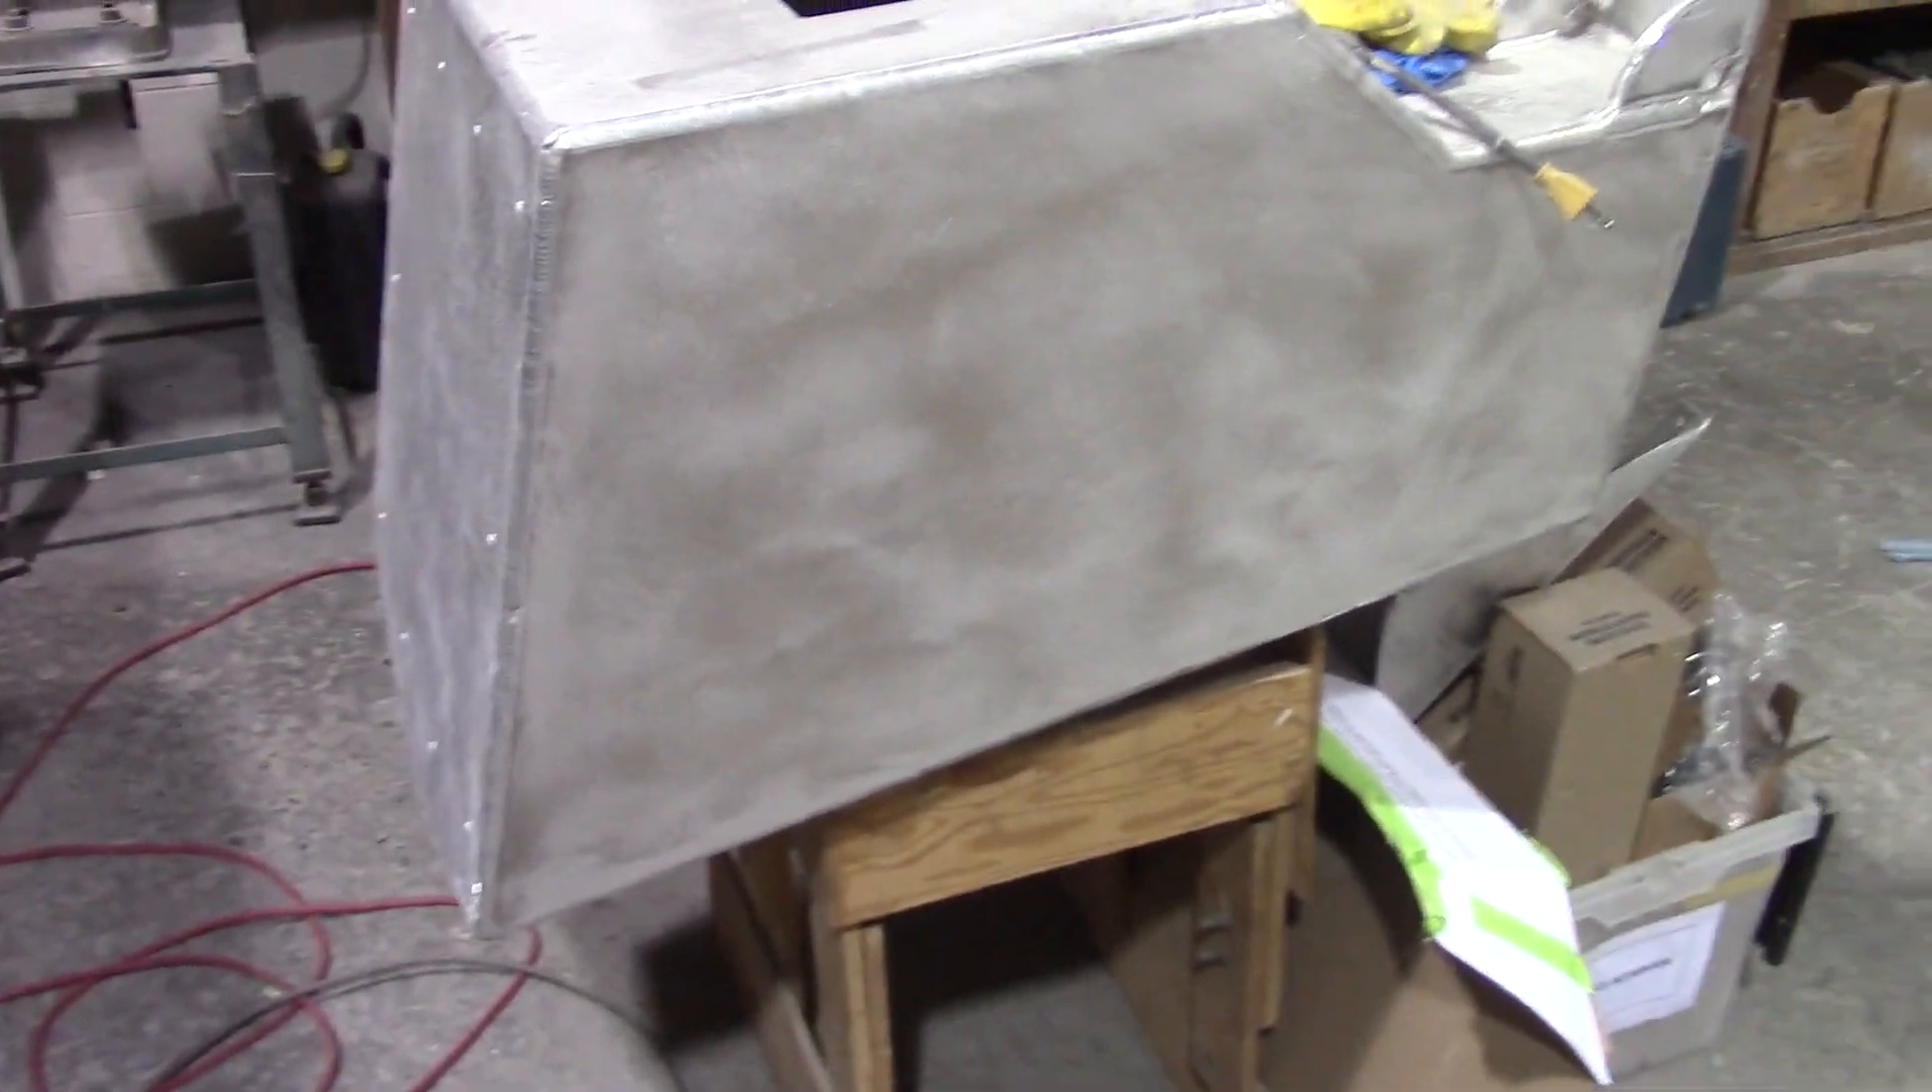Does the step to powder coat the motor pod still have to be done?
Yes.